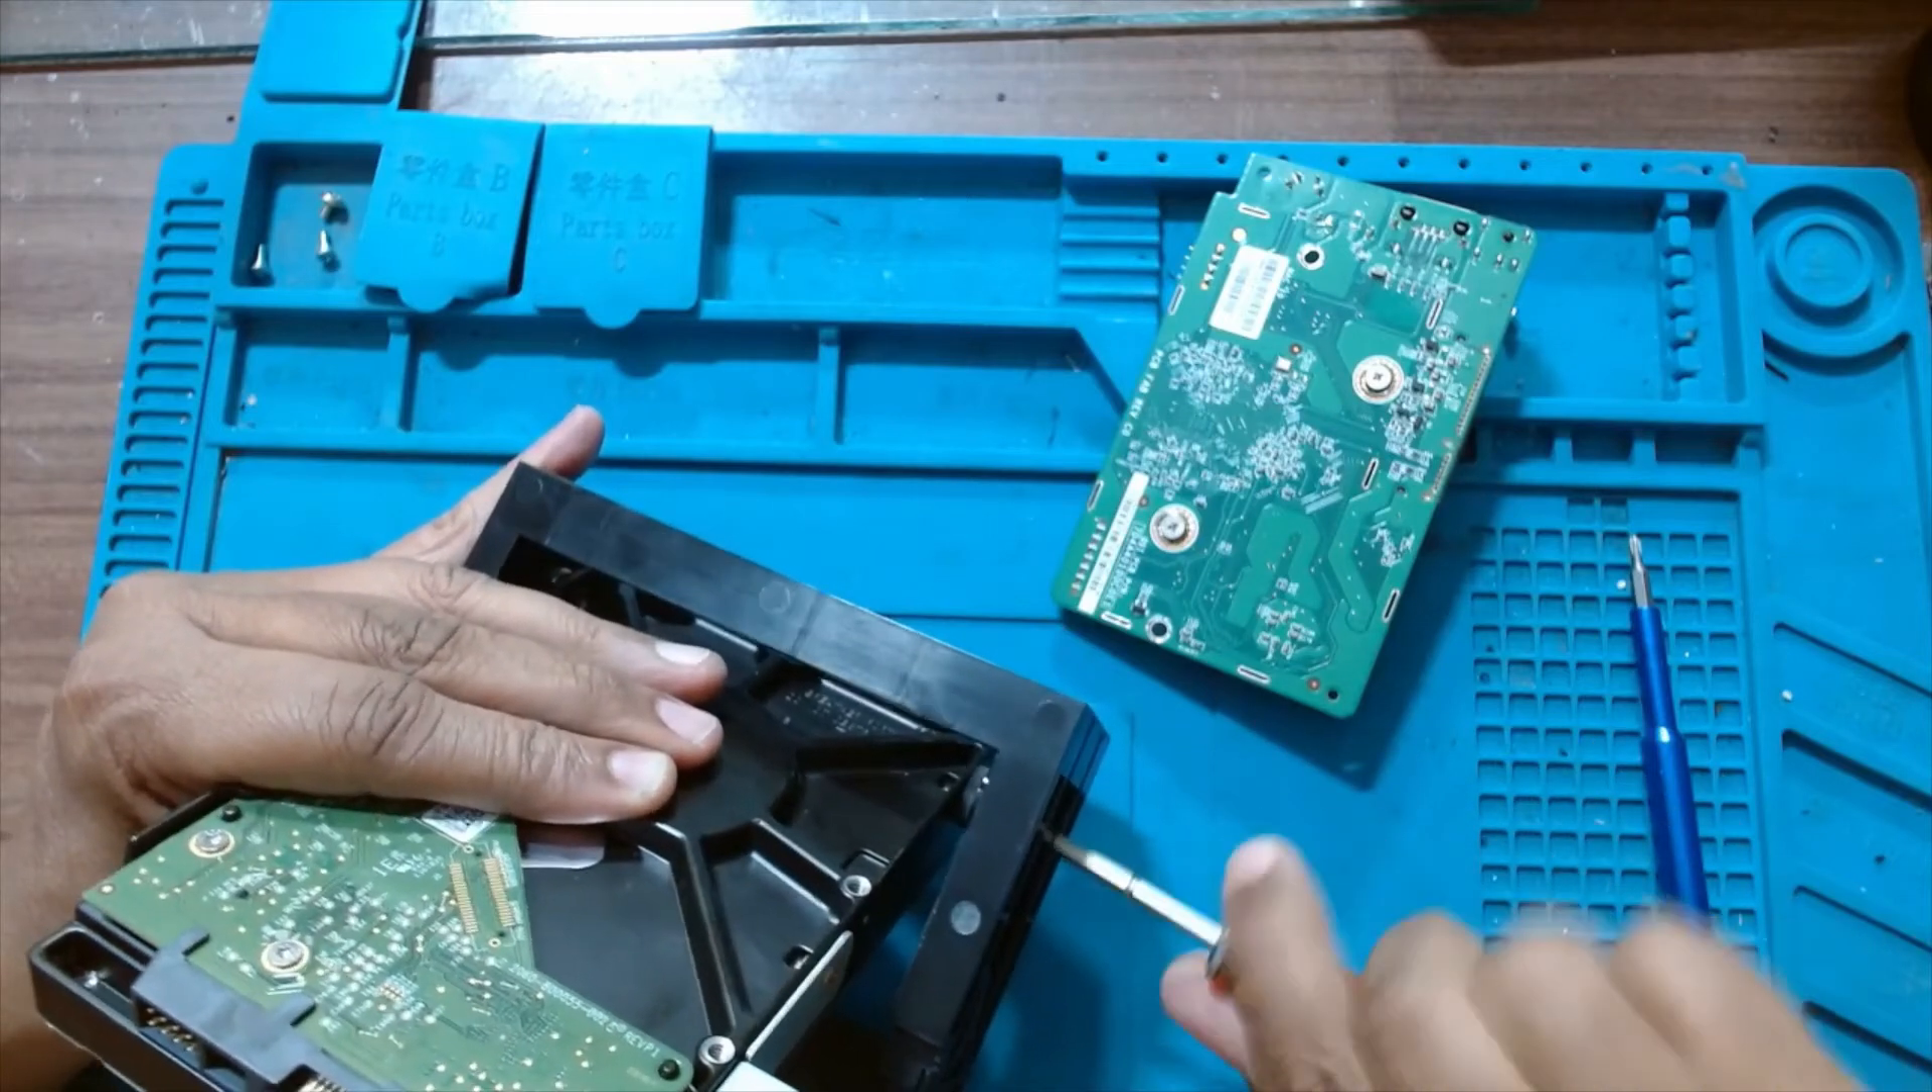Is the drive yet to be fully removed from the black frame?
Yes.